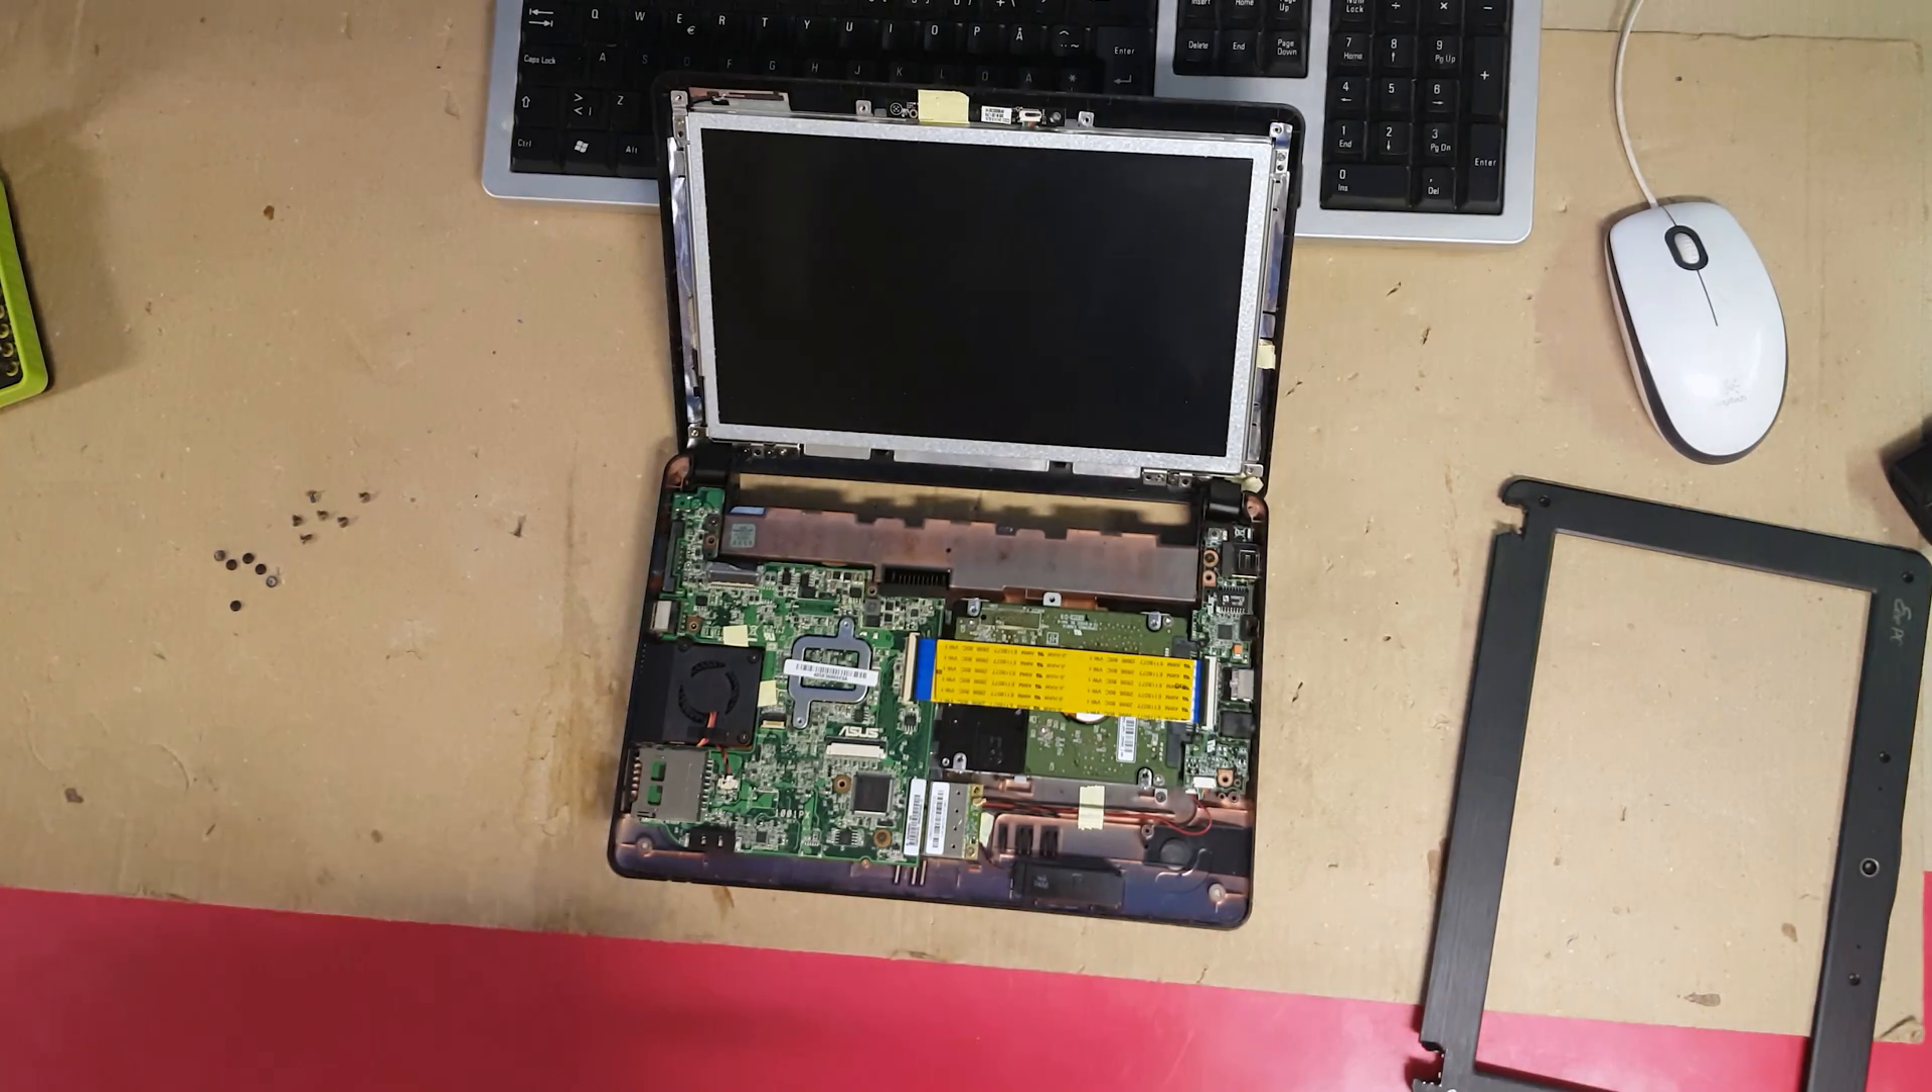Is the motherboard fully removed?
No.